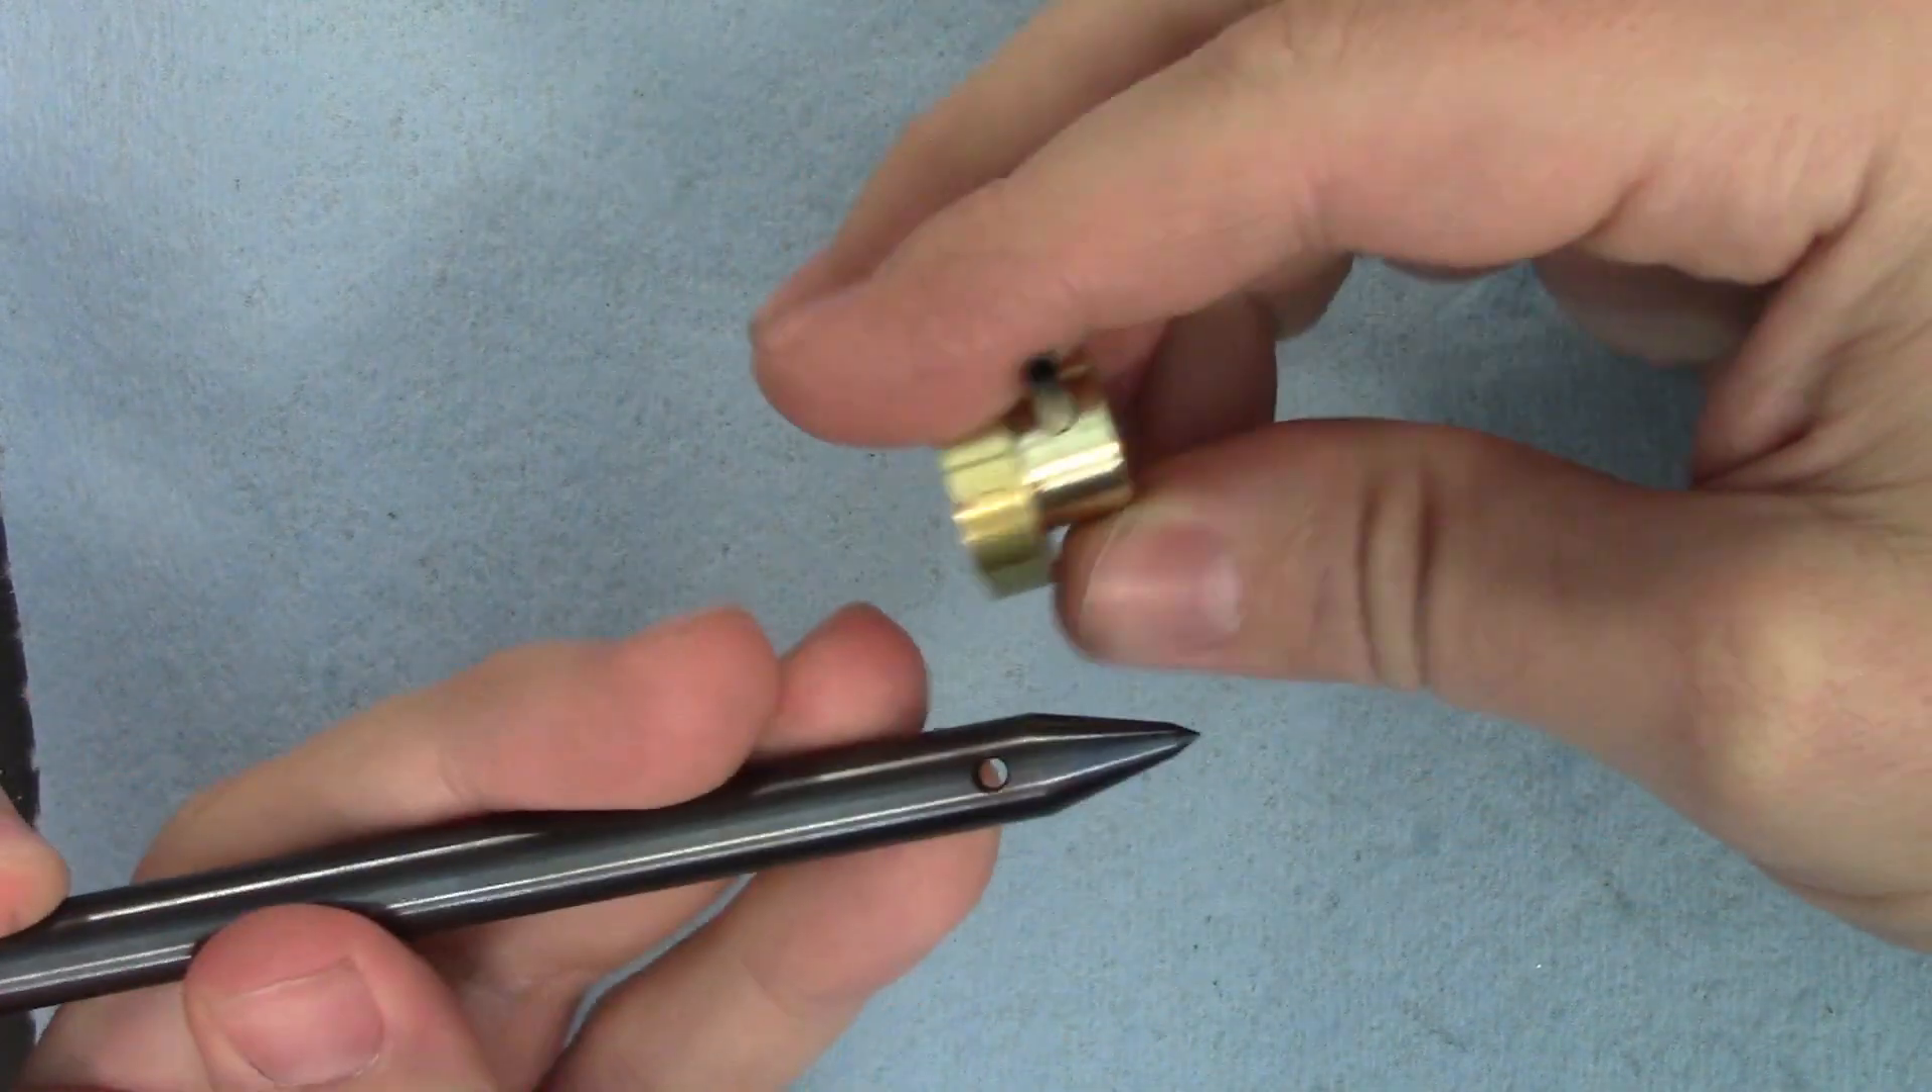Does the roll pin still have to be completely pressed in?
Yes.